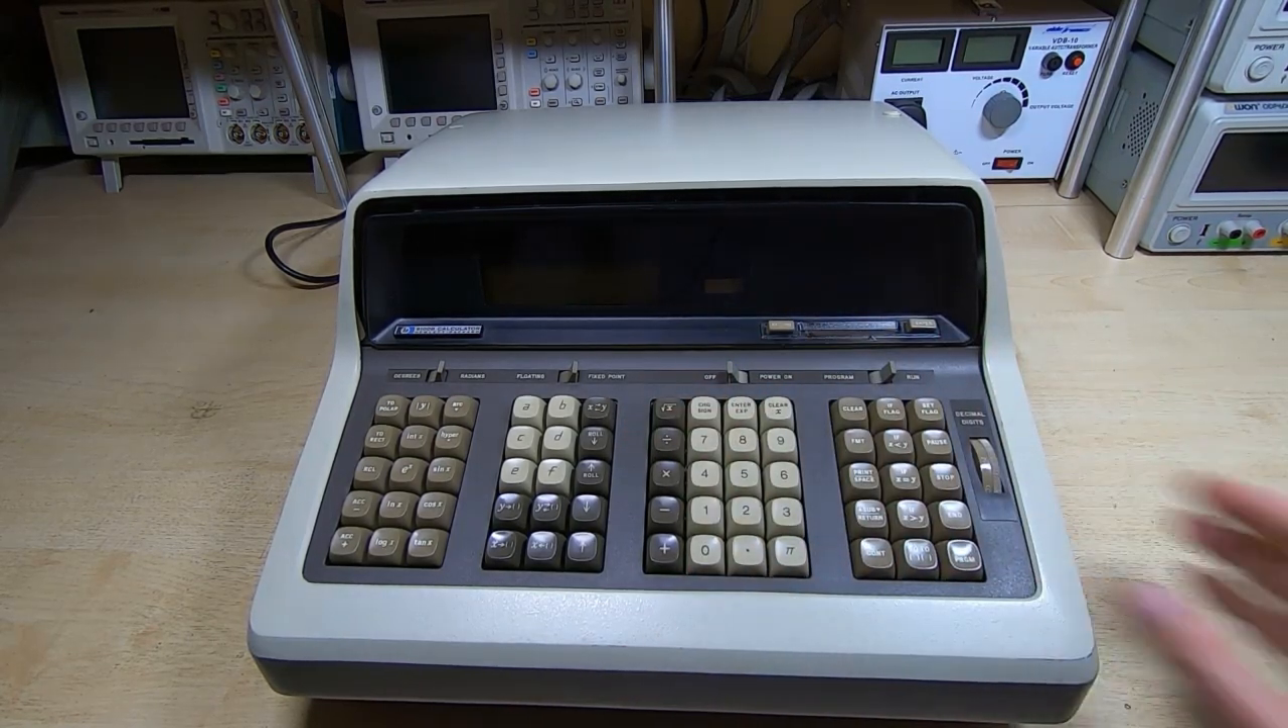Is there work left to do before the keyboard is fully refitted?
No.